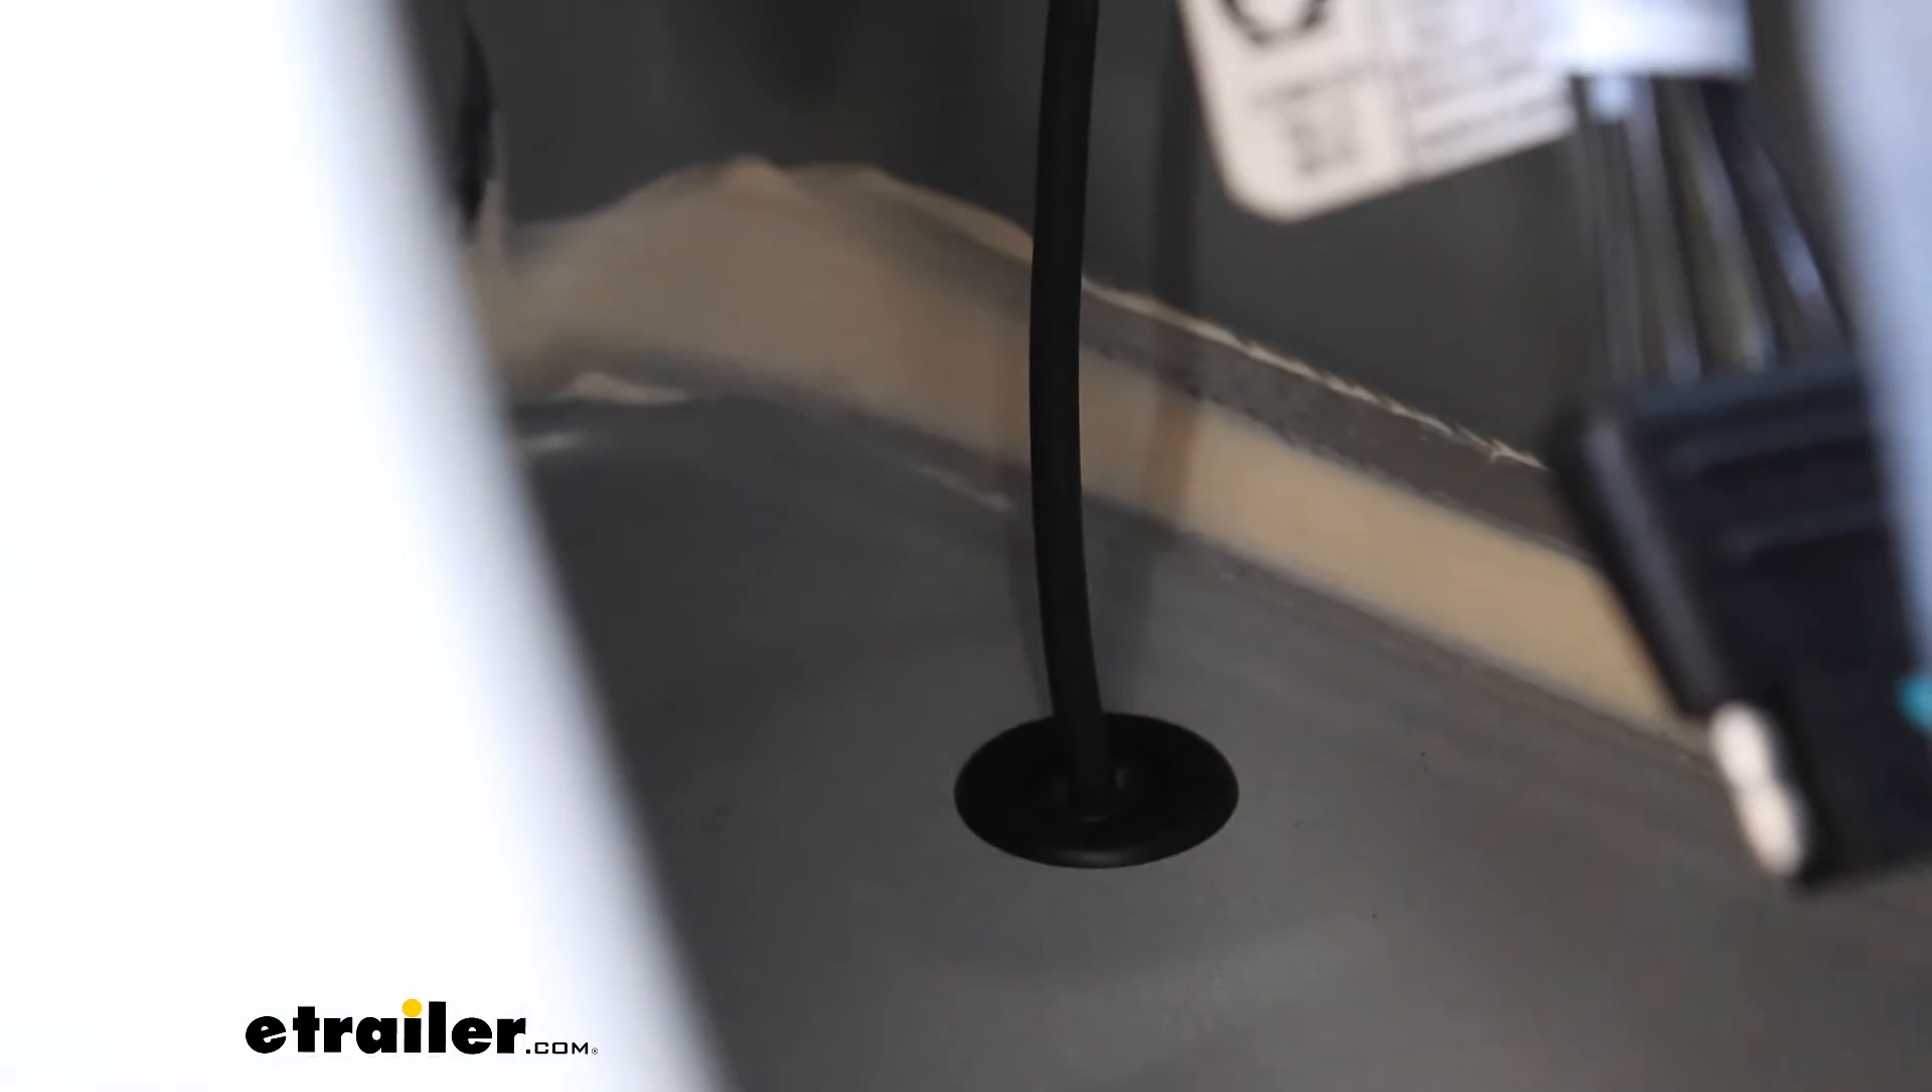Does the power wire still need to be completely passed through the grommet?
No.